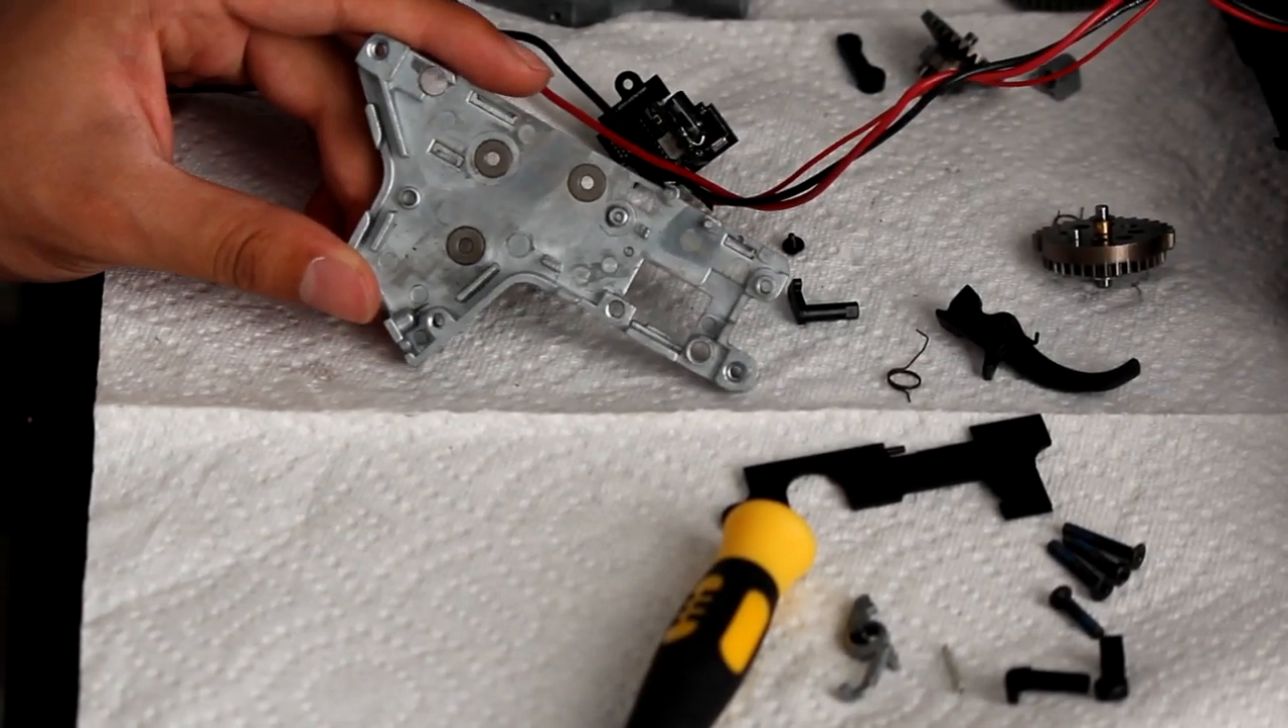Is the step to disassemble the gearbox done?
Yes.